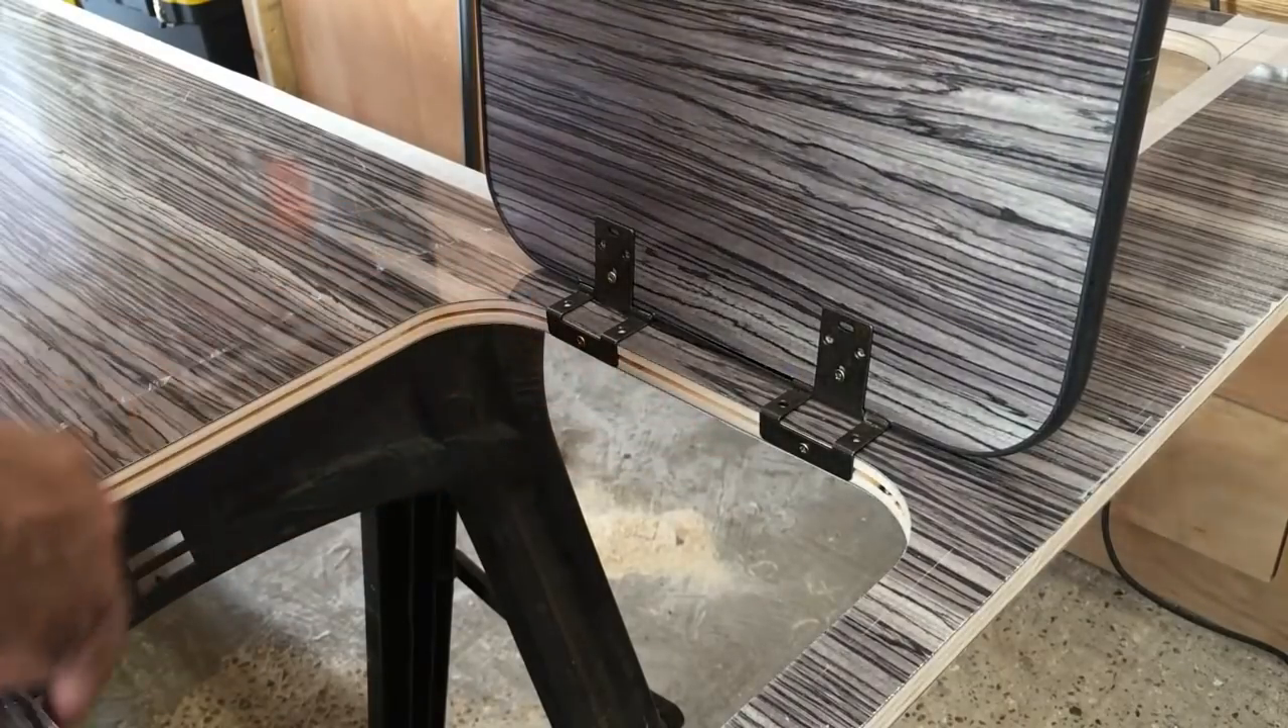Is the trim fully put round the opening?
No.